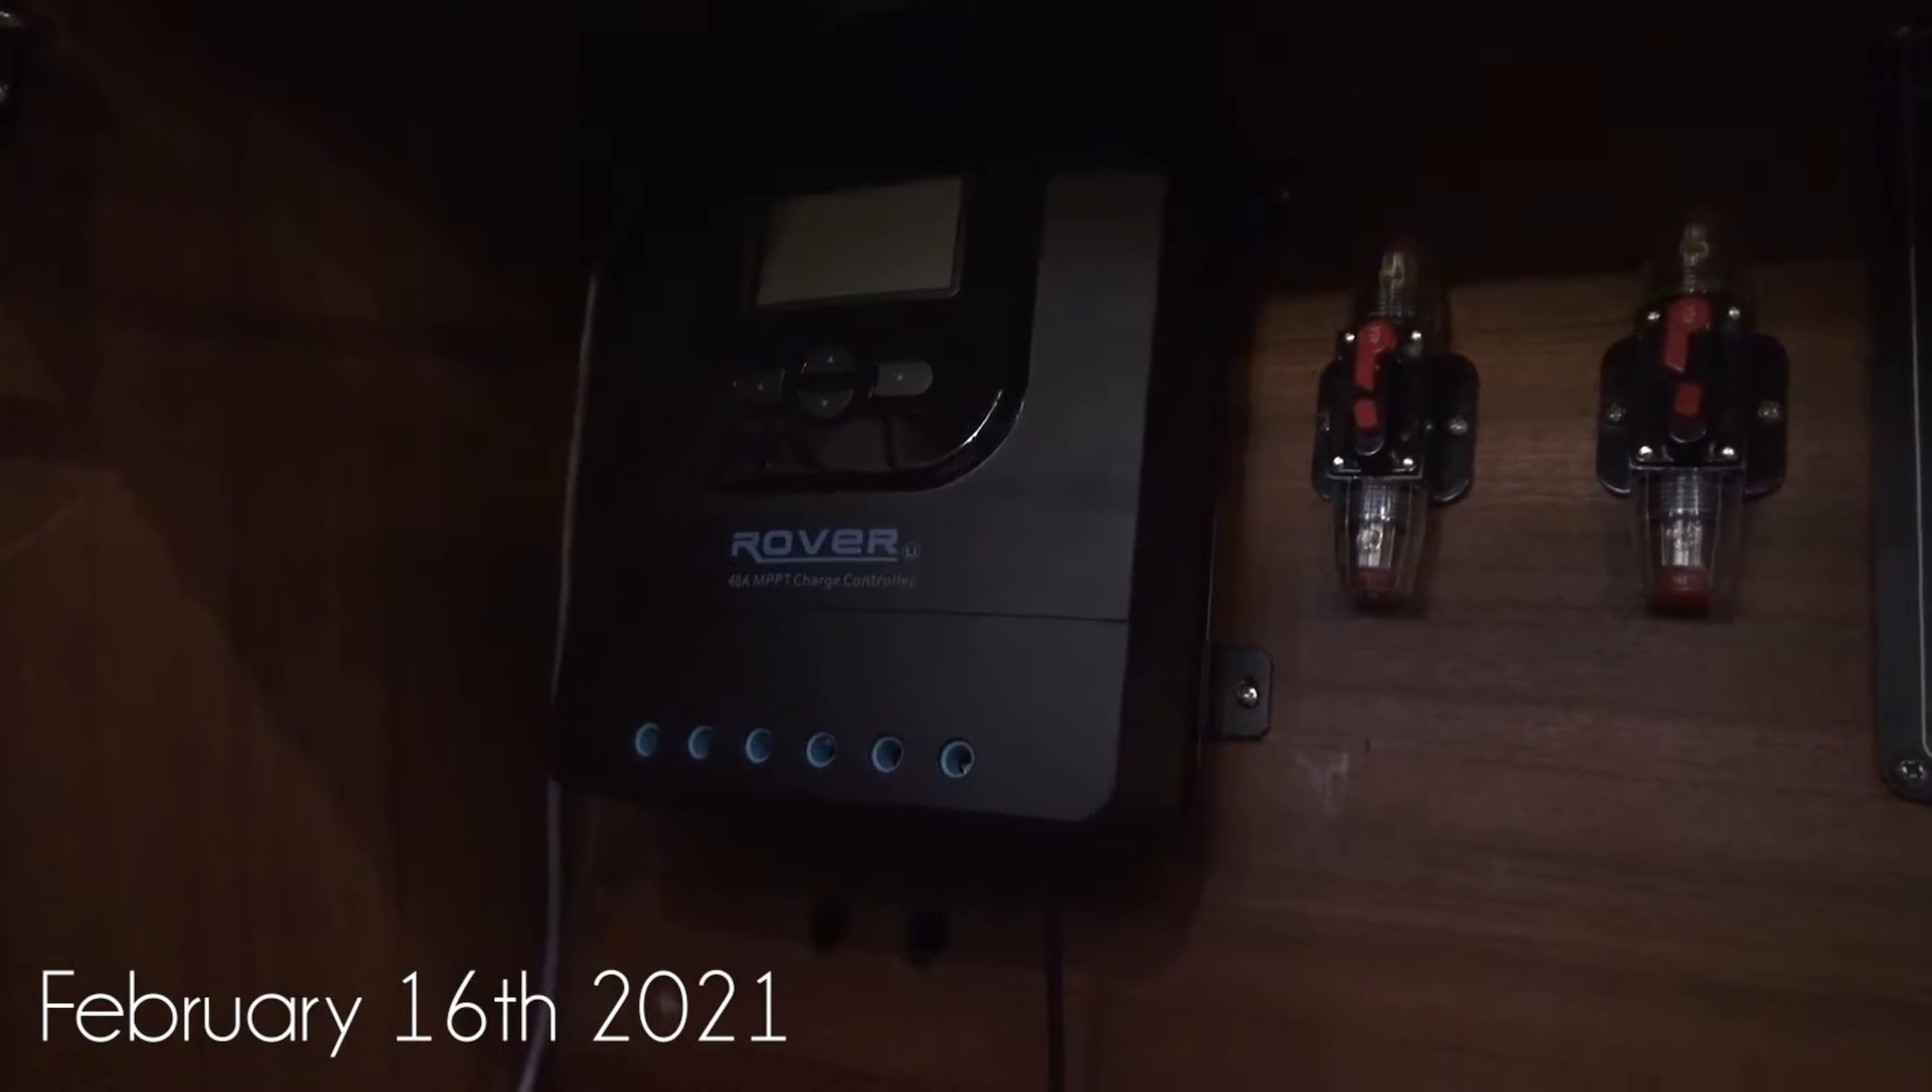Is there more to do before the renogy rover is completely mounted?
No.